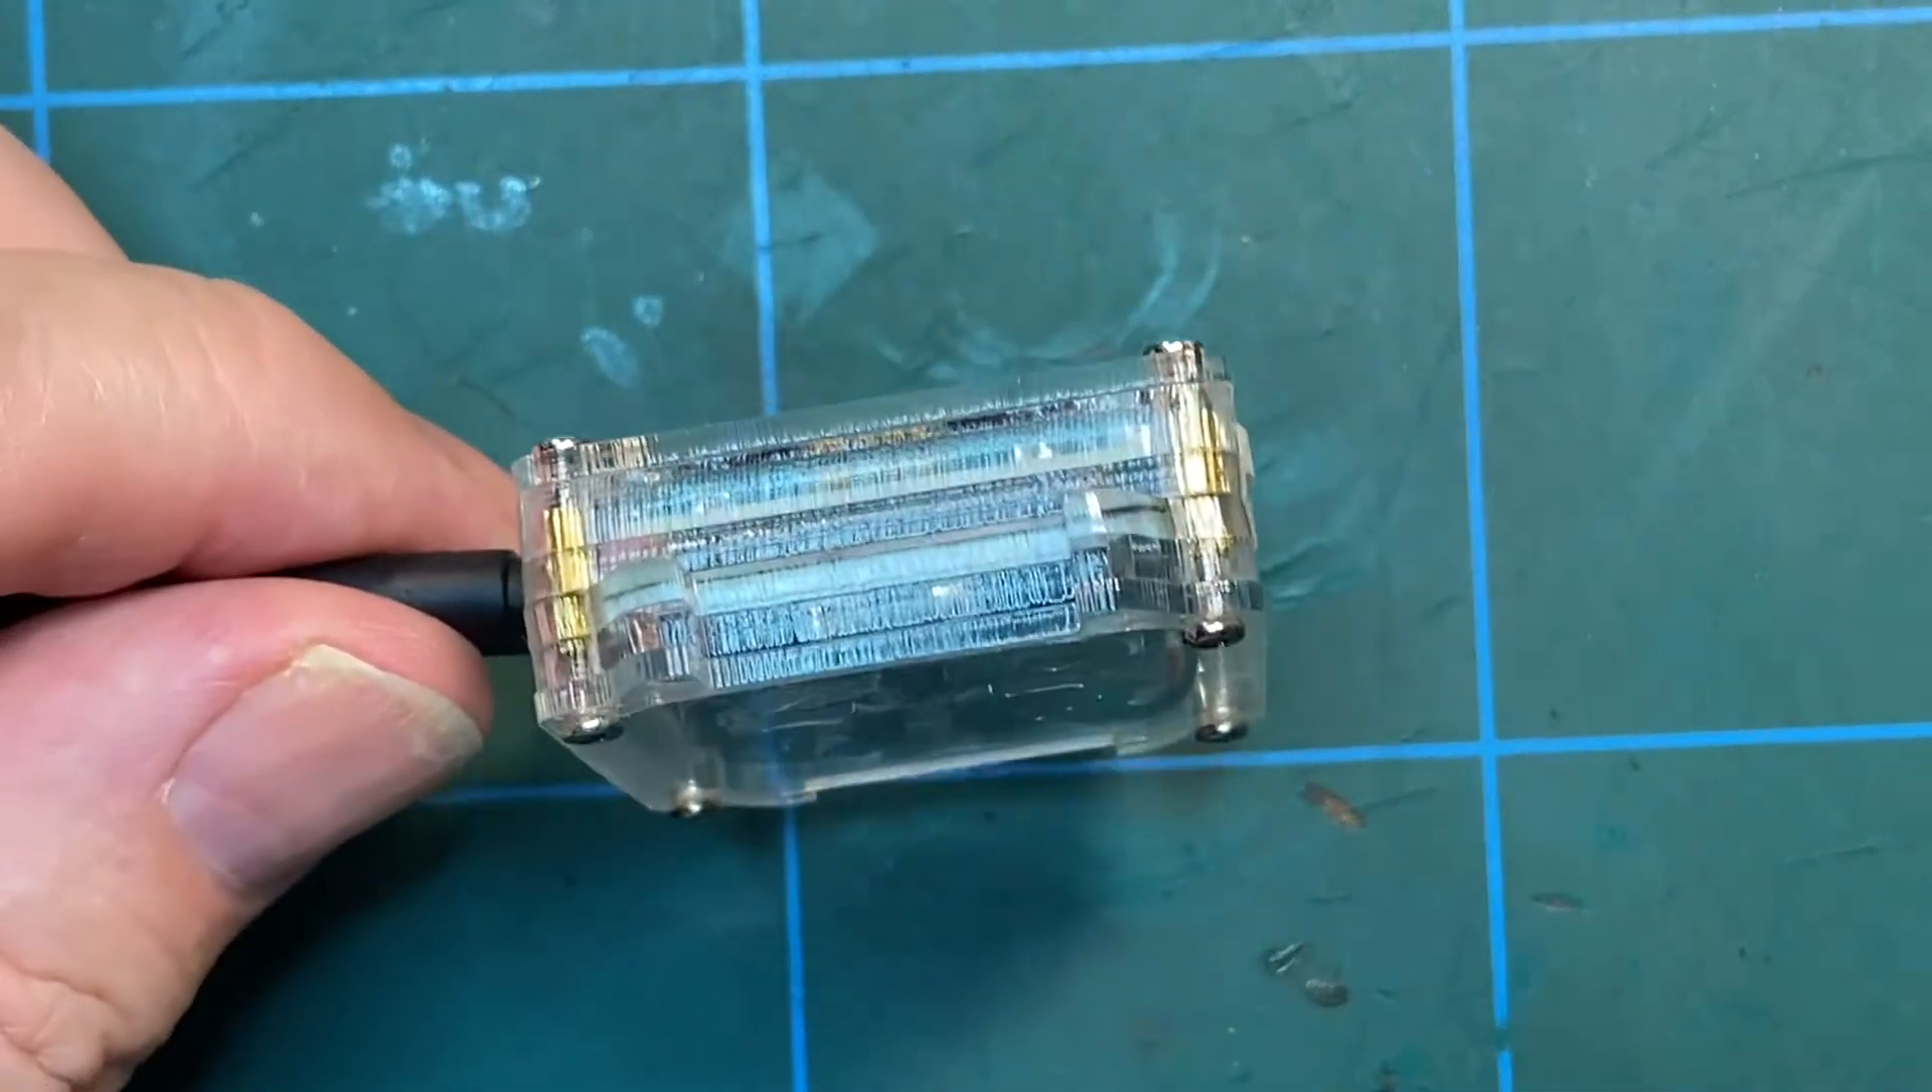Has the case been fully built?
Yes.